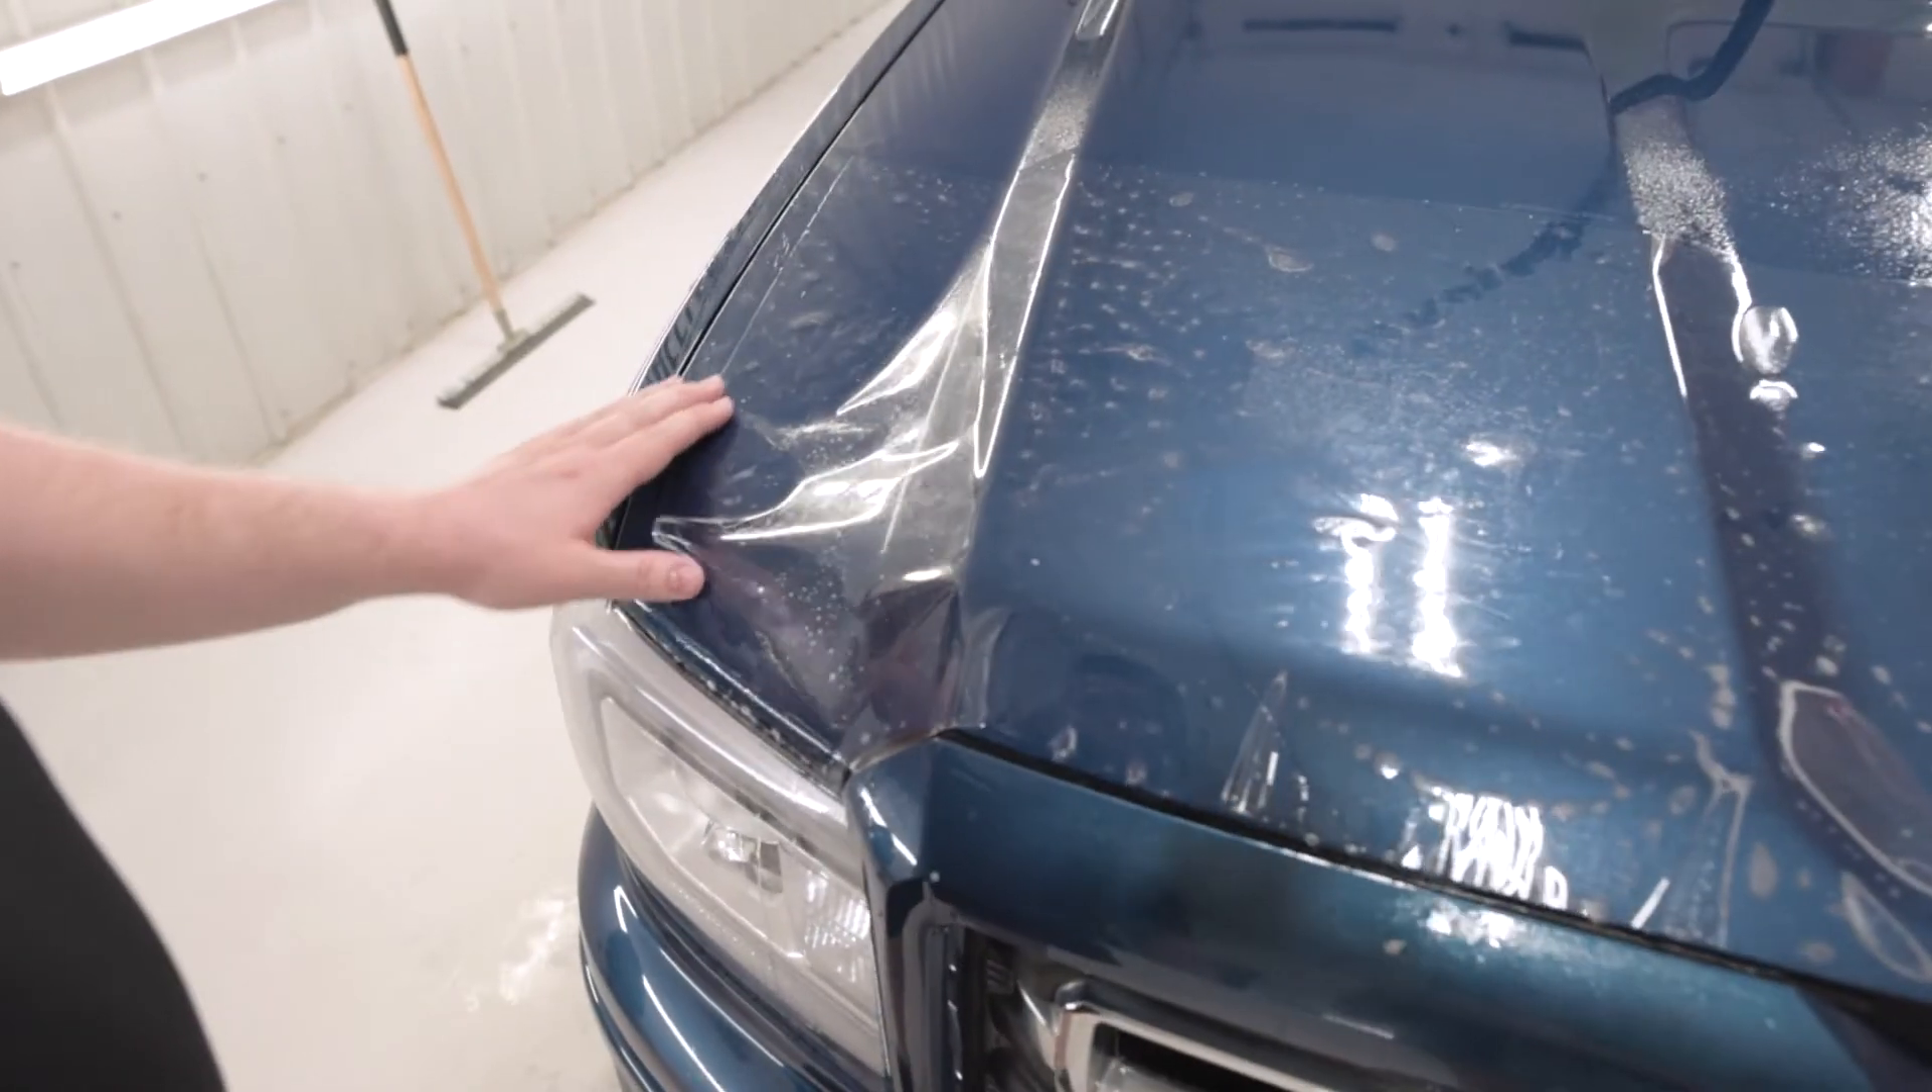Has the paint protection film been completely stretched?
No.